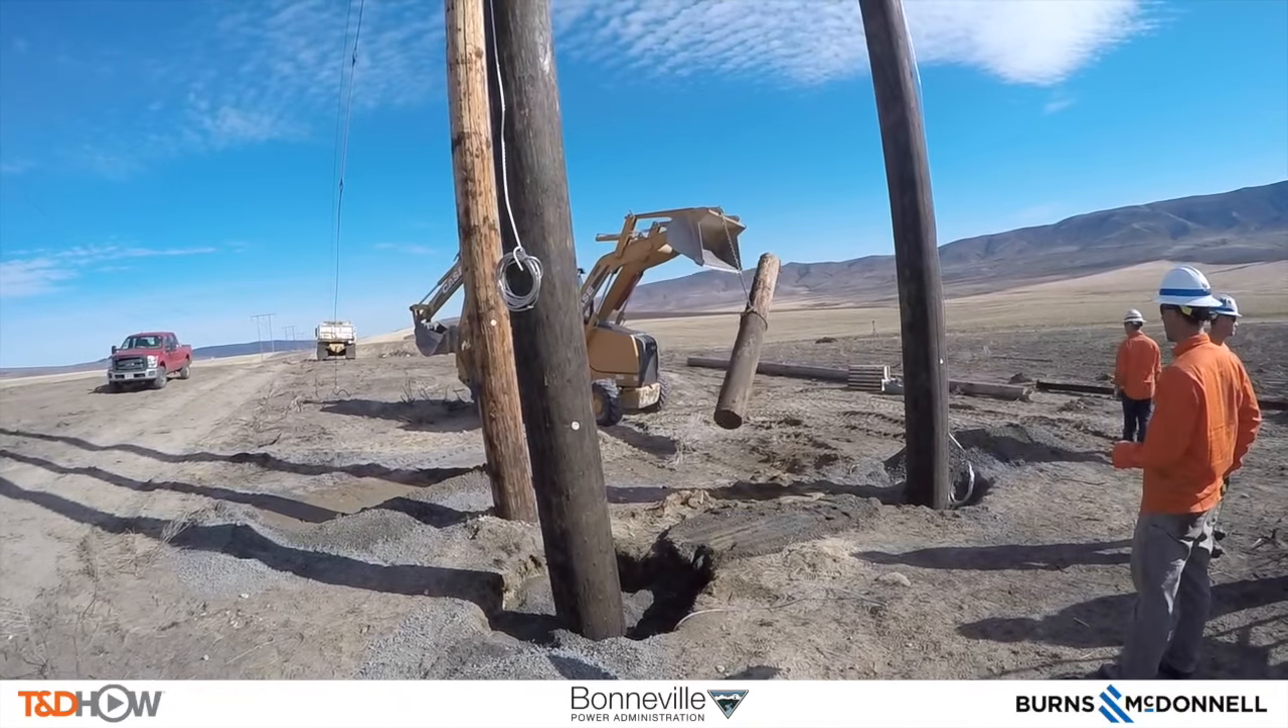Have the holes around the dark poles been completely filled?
No.